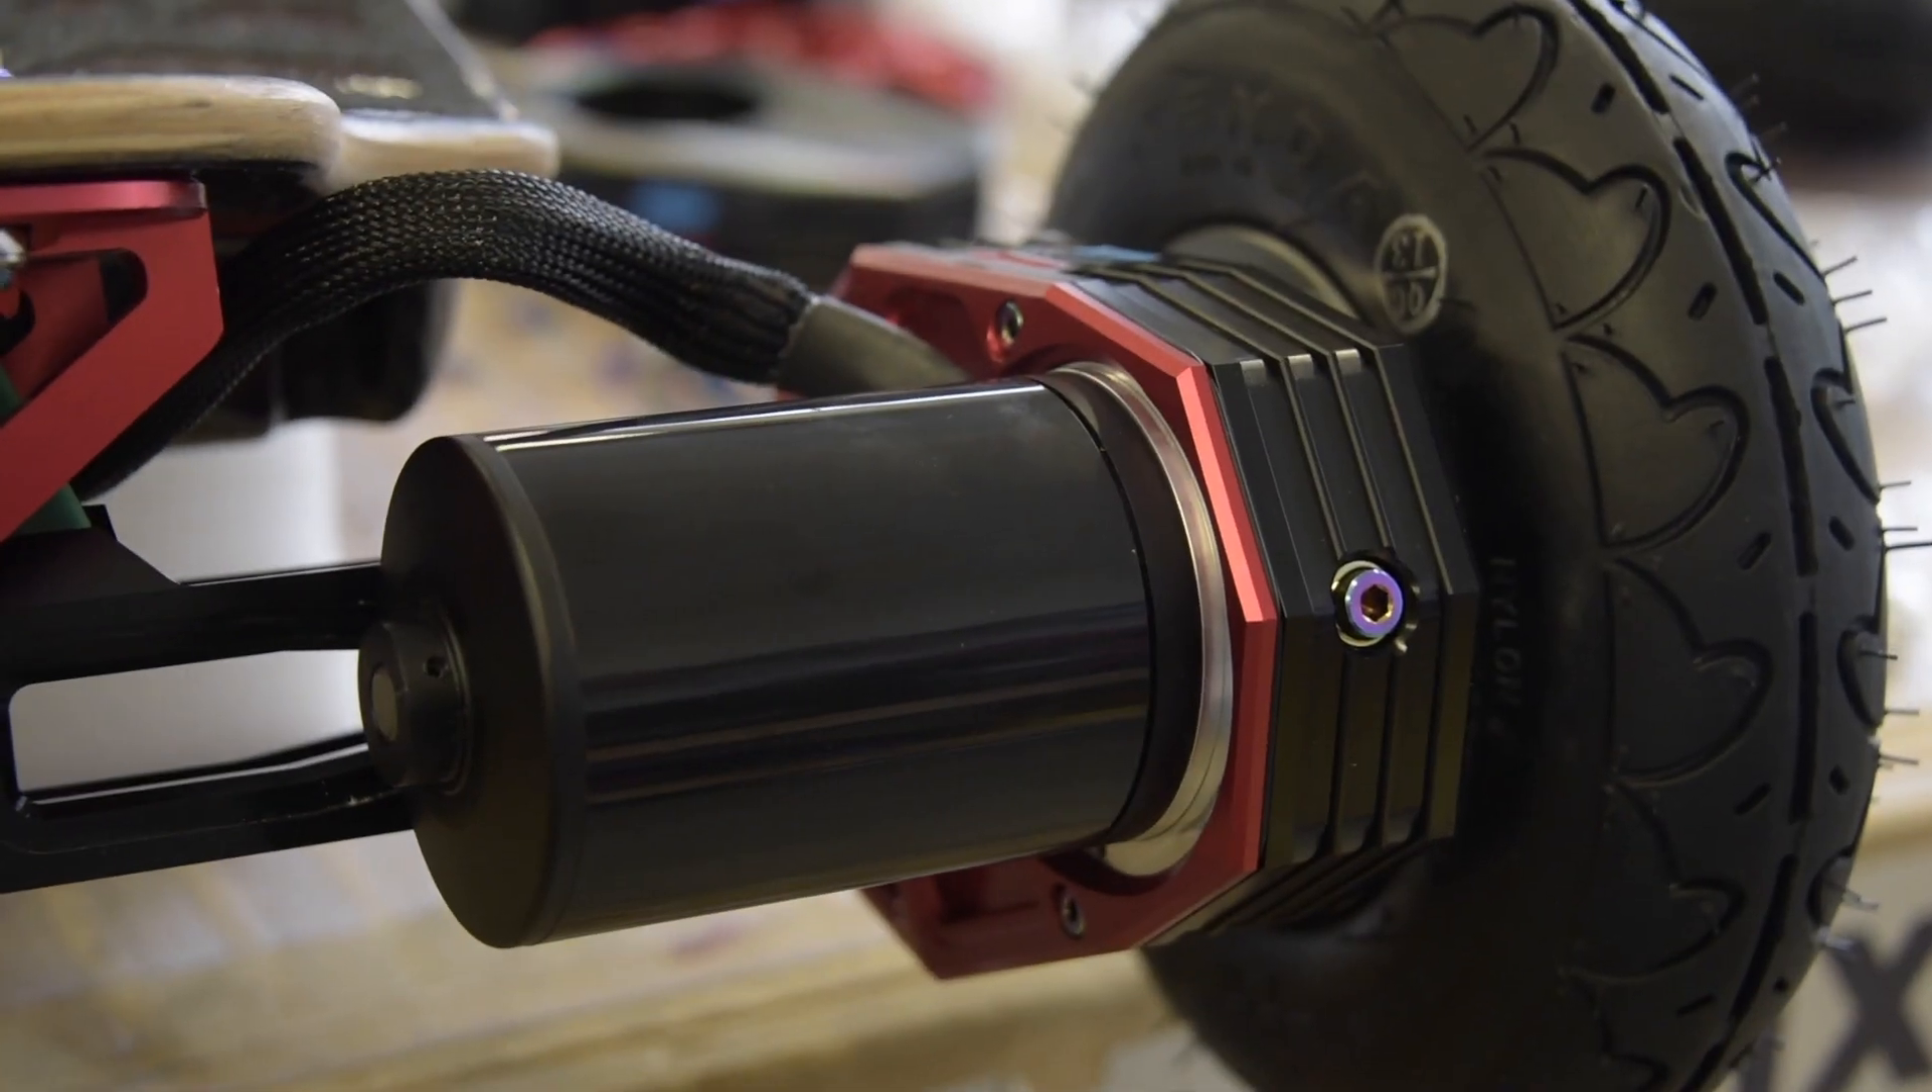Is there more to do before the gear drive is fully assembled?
No.